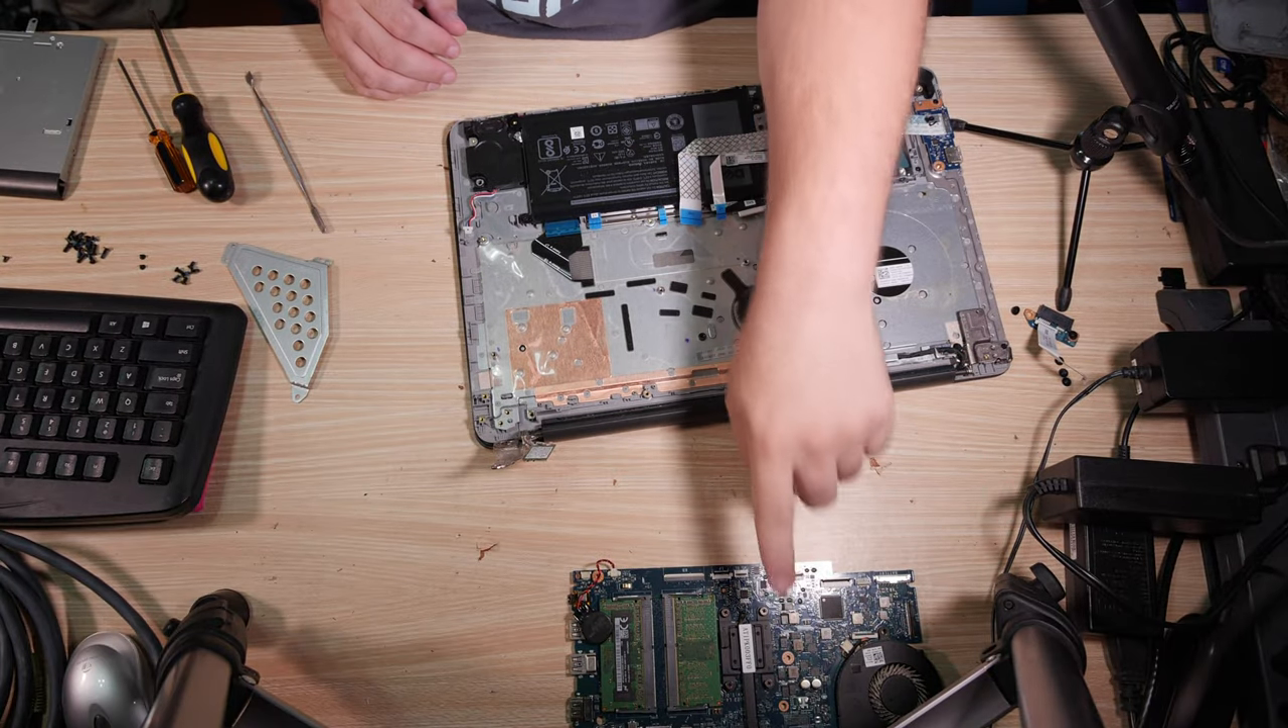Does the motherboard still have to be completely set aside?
No.